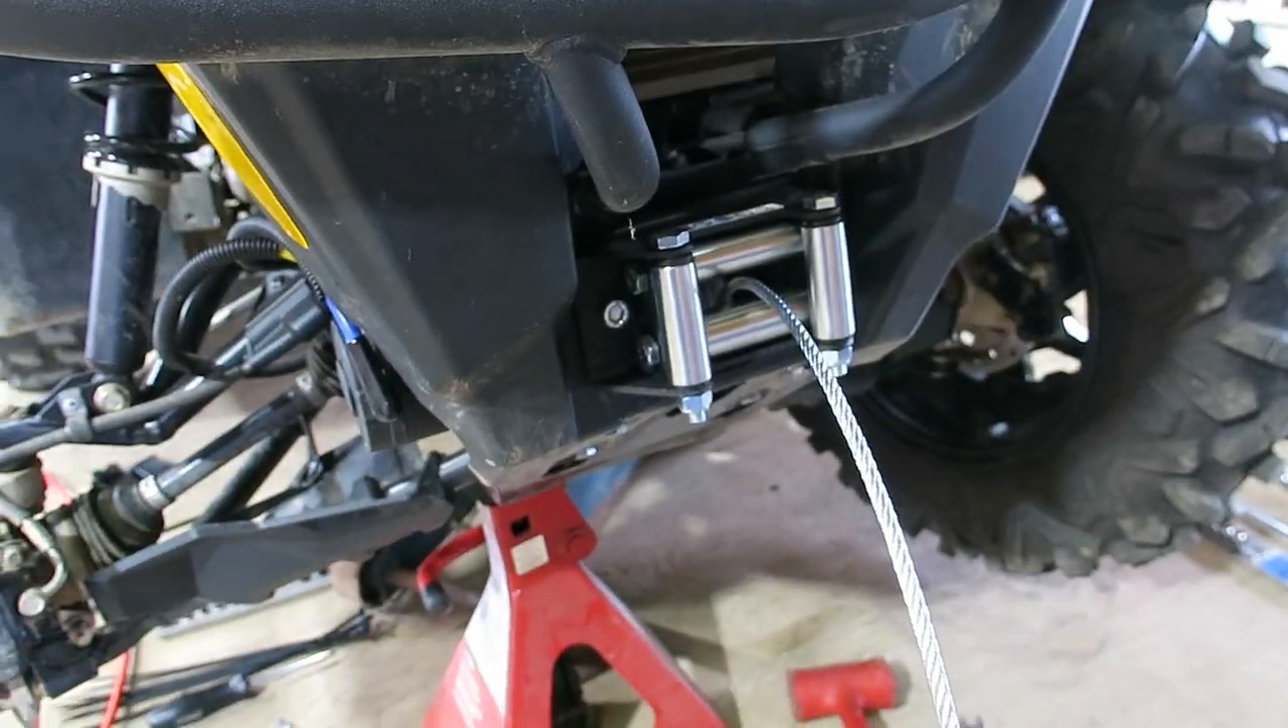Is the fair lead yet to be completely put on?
No.